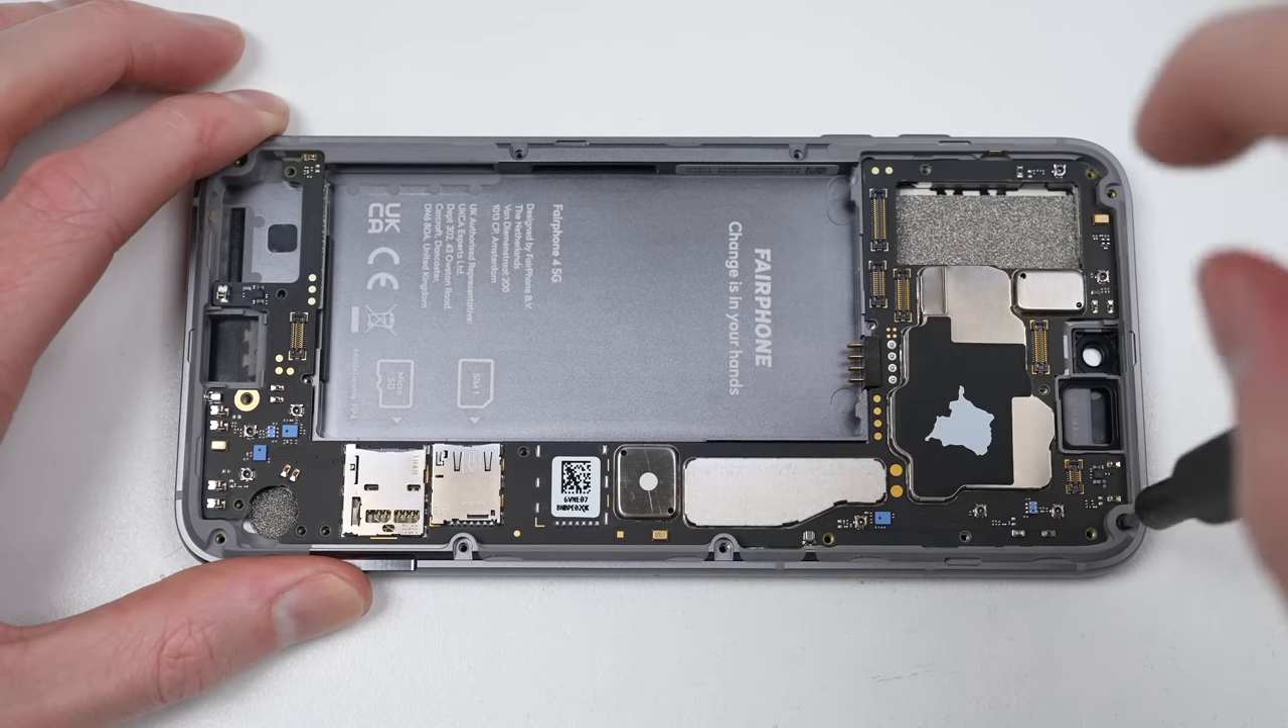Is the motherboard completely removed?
No.